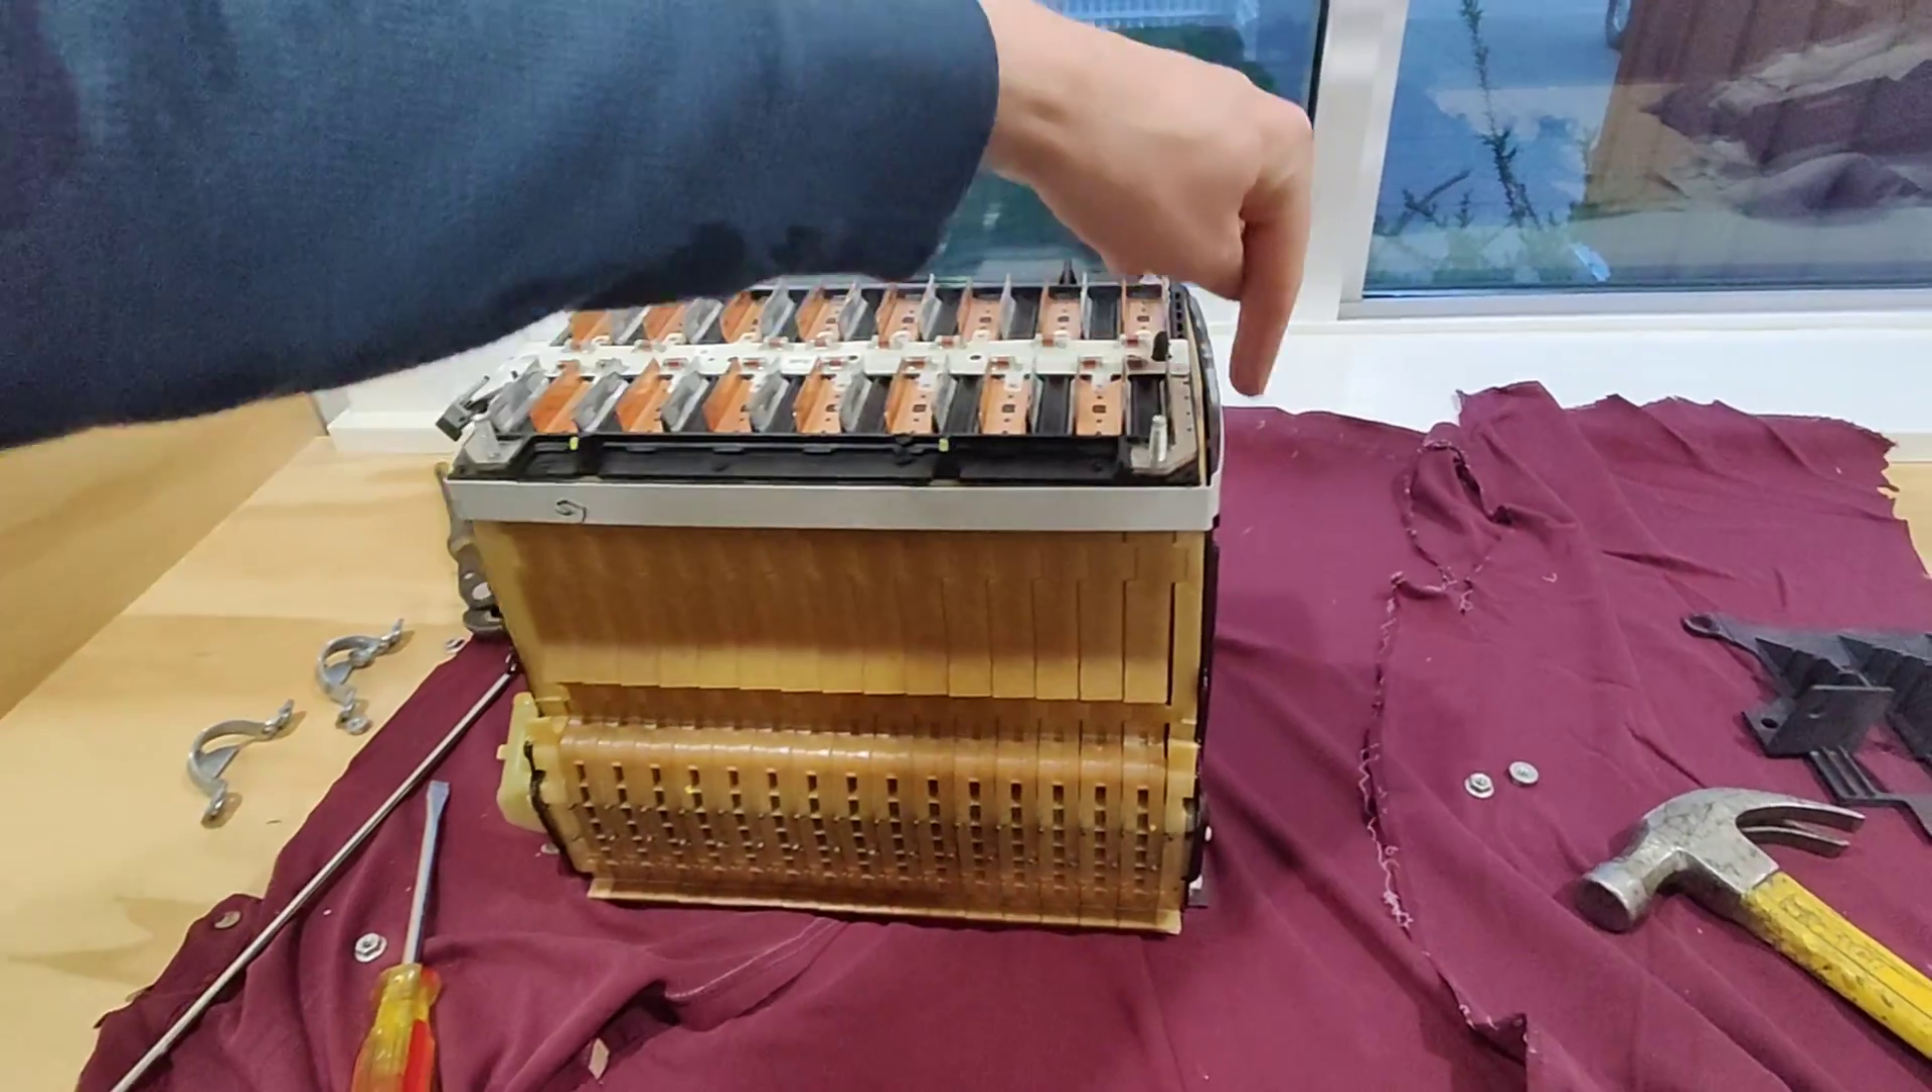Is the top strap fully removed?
No.